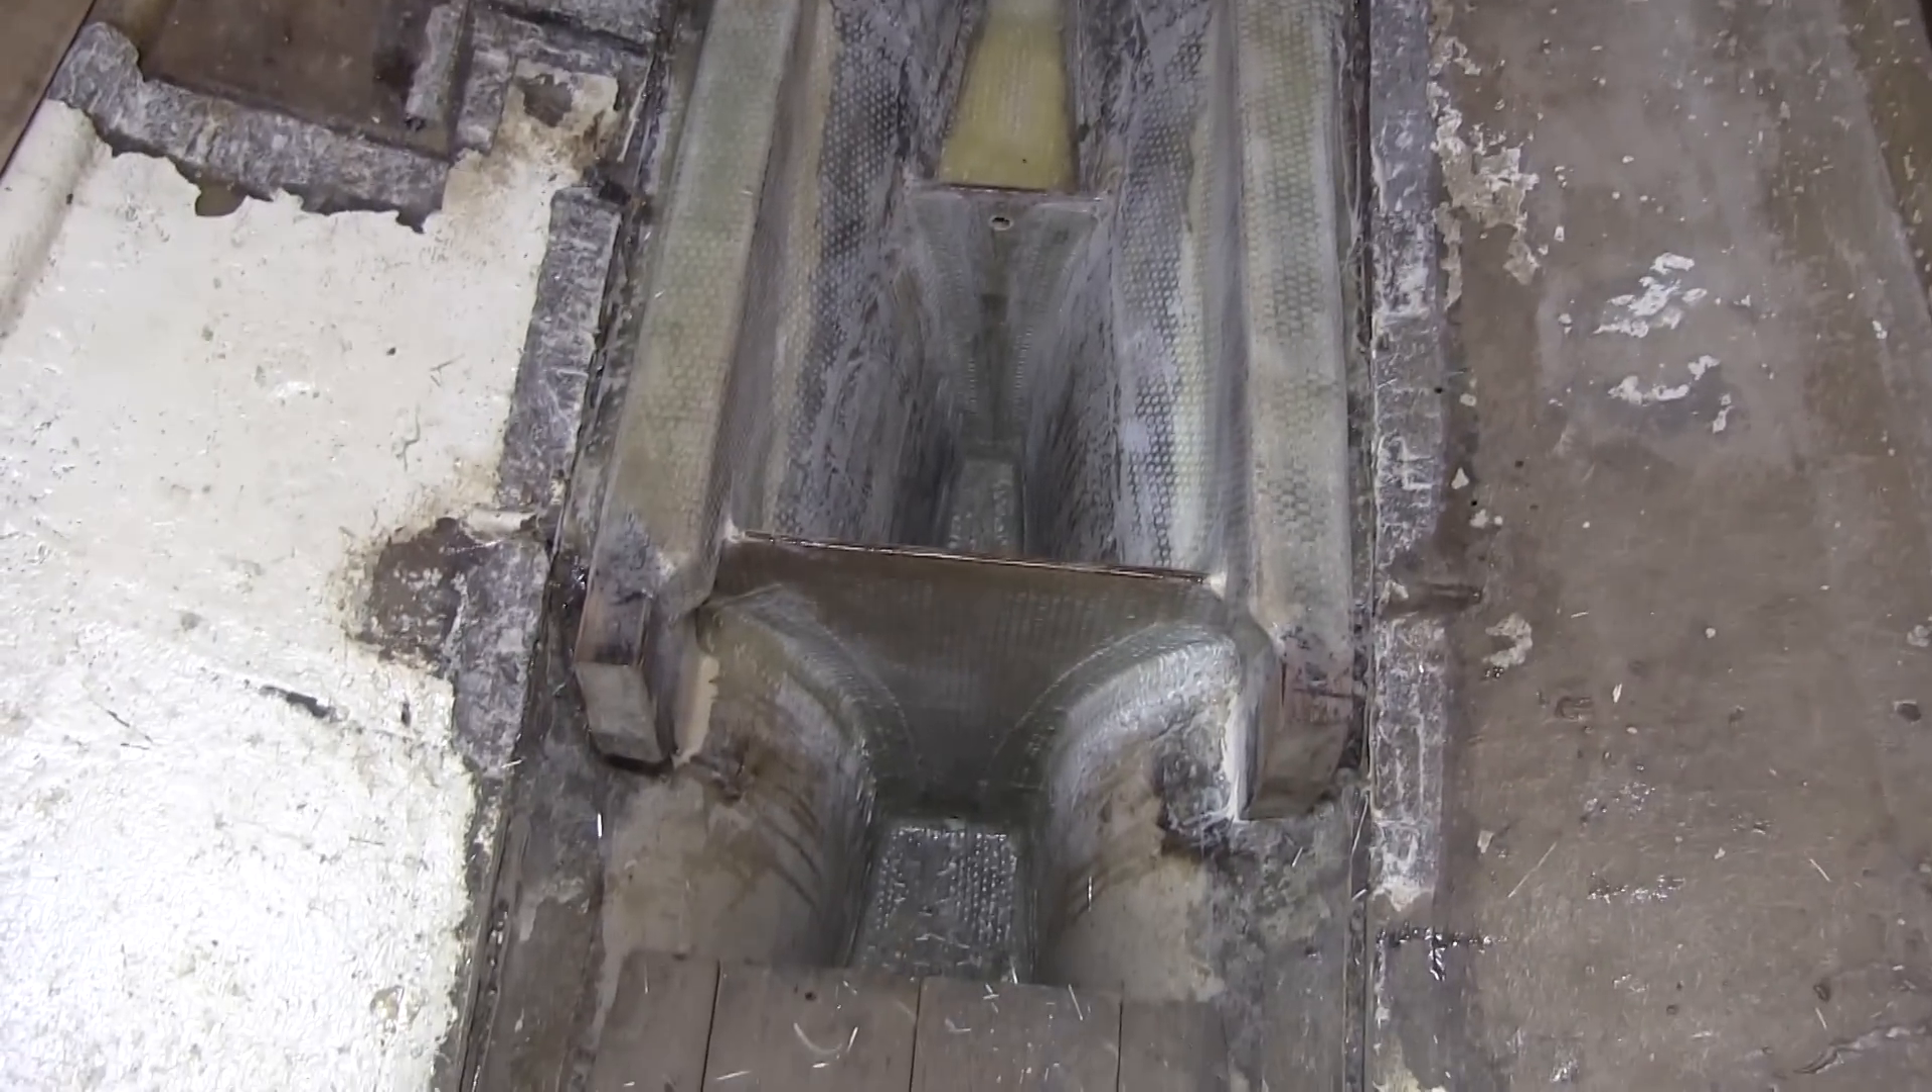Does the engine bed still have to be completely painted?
Yes.